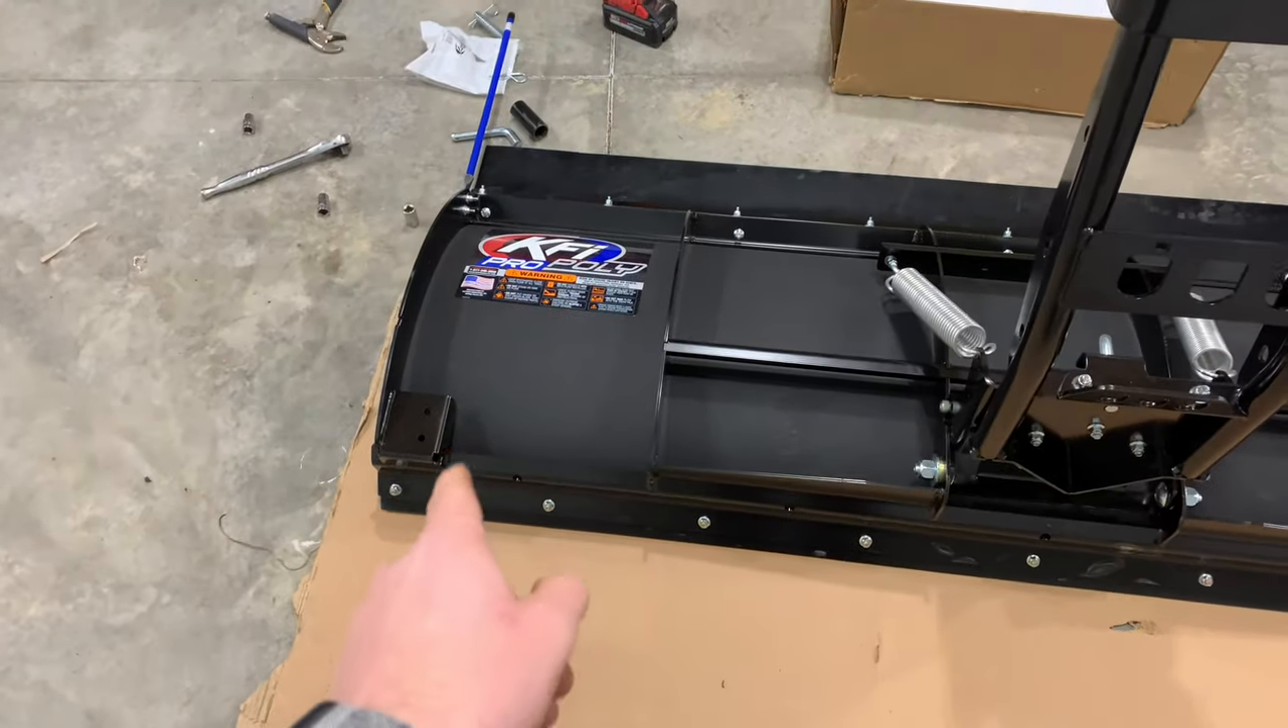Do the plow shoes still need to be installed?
Yes.